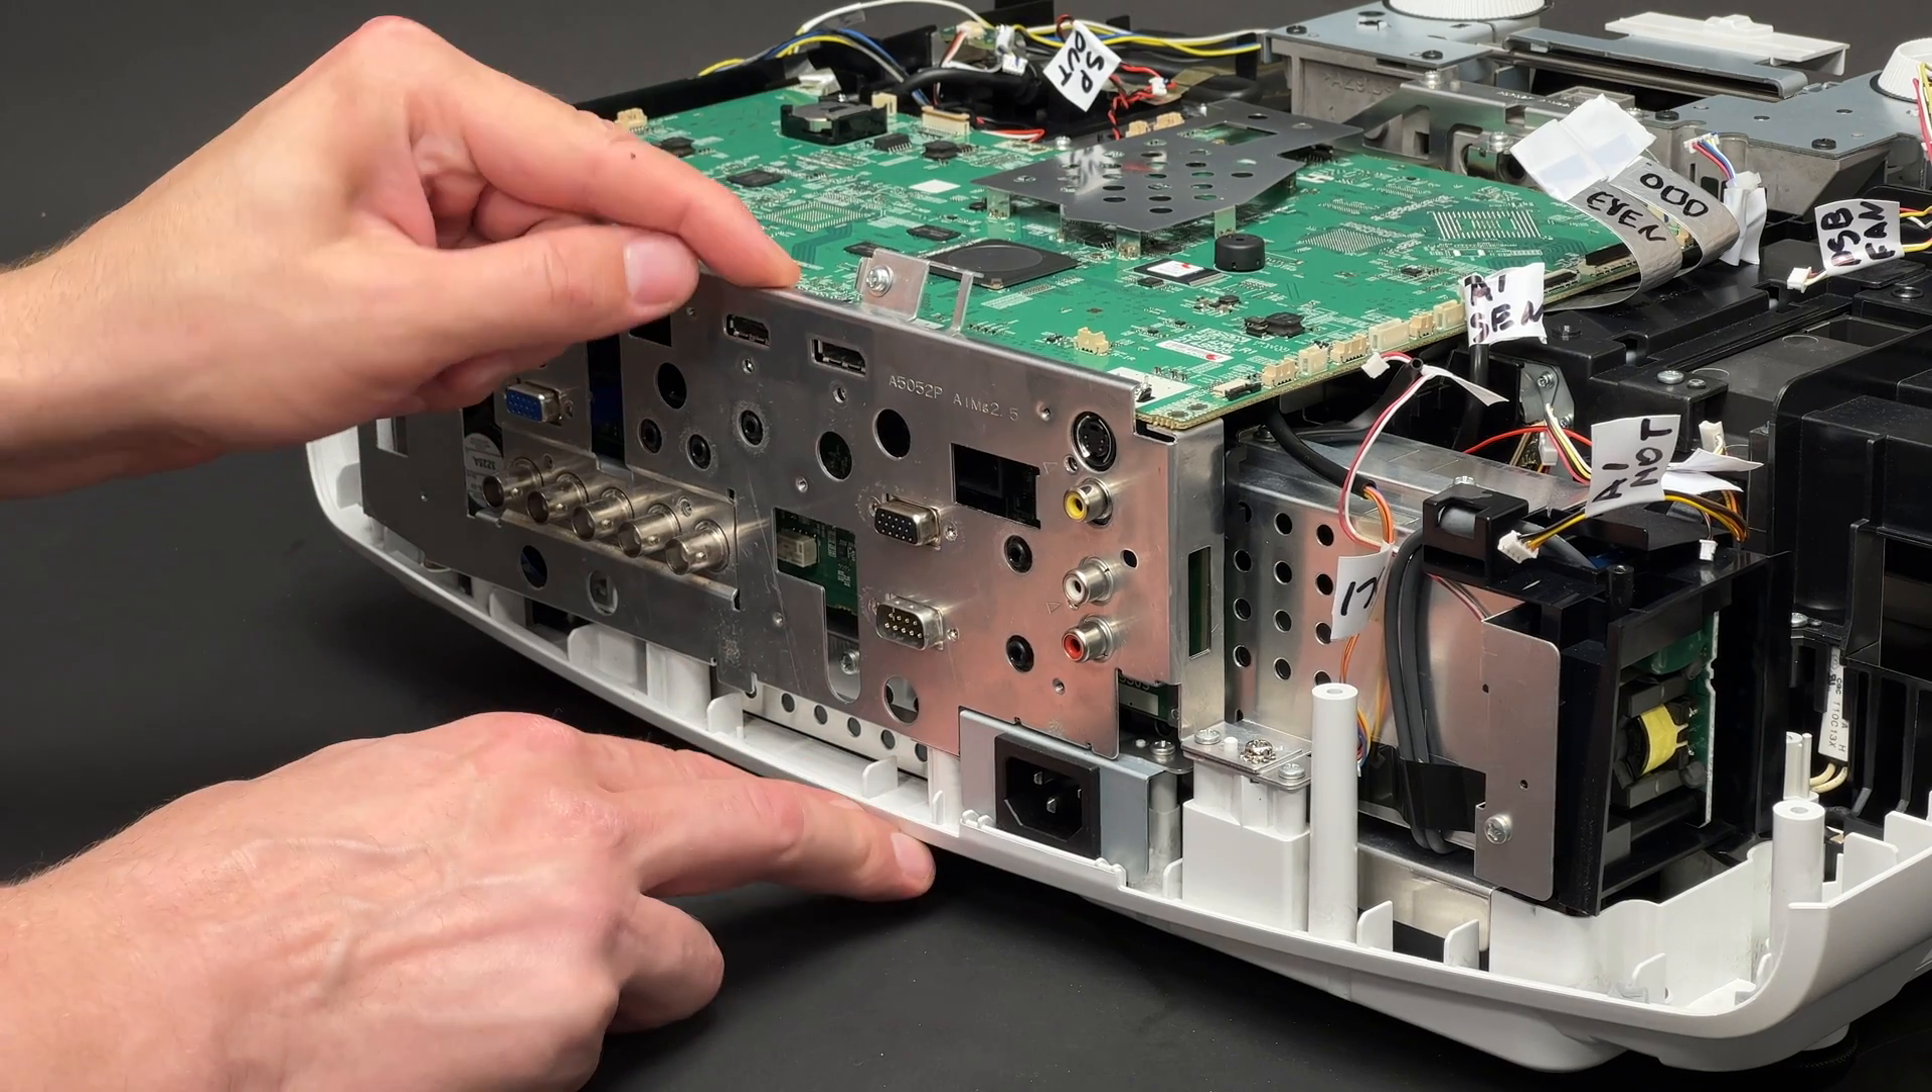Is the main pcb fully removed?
No.